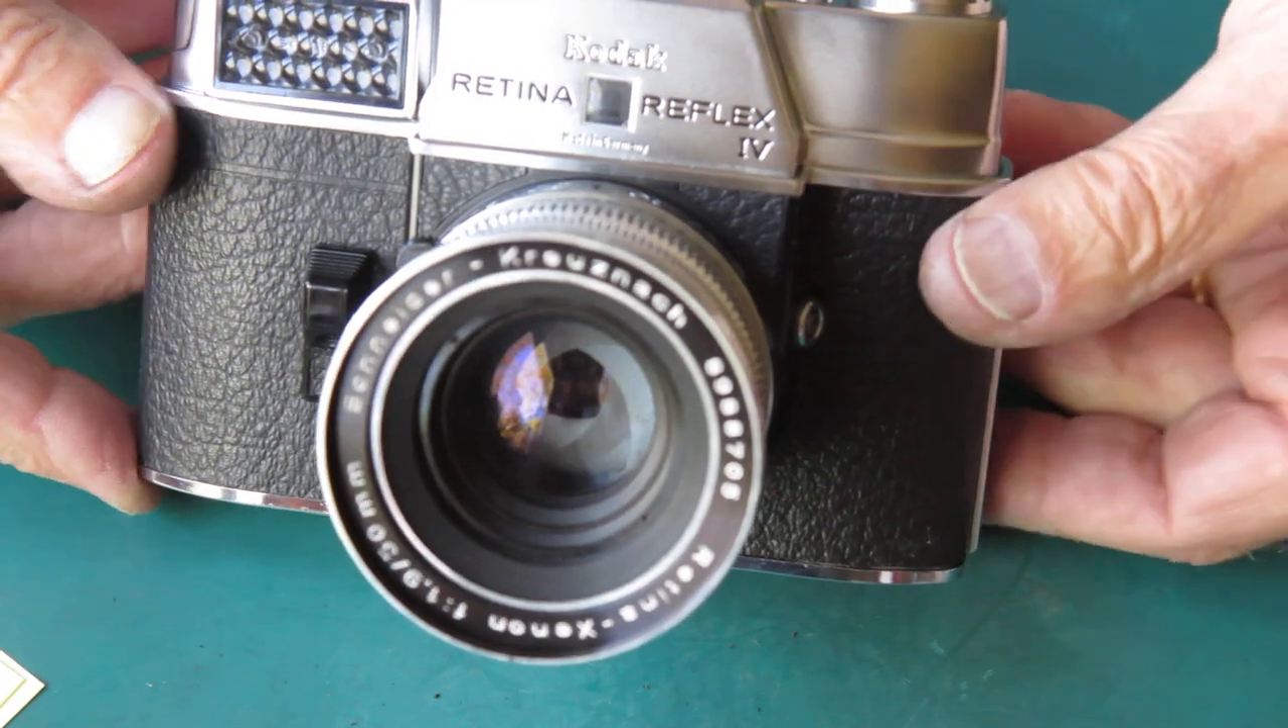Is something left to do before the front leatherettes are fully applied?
No.